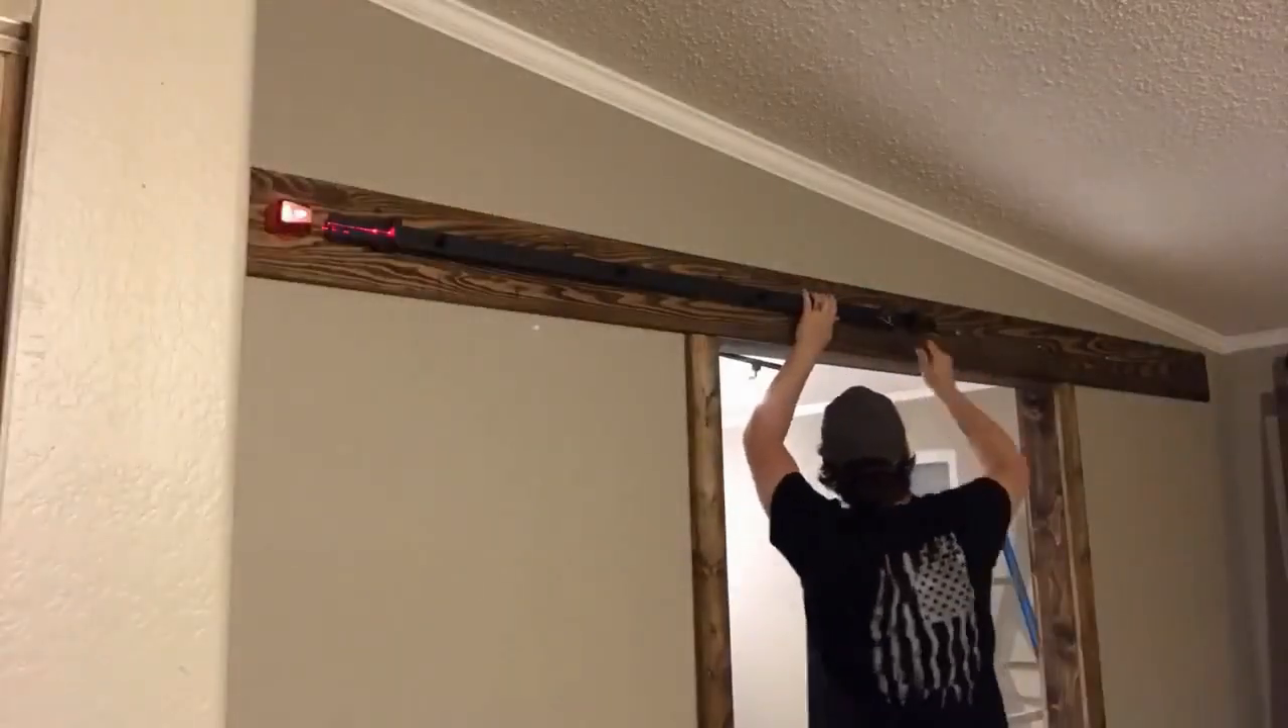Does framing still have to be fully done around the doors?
No.